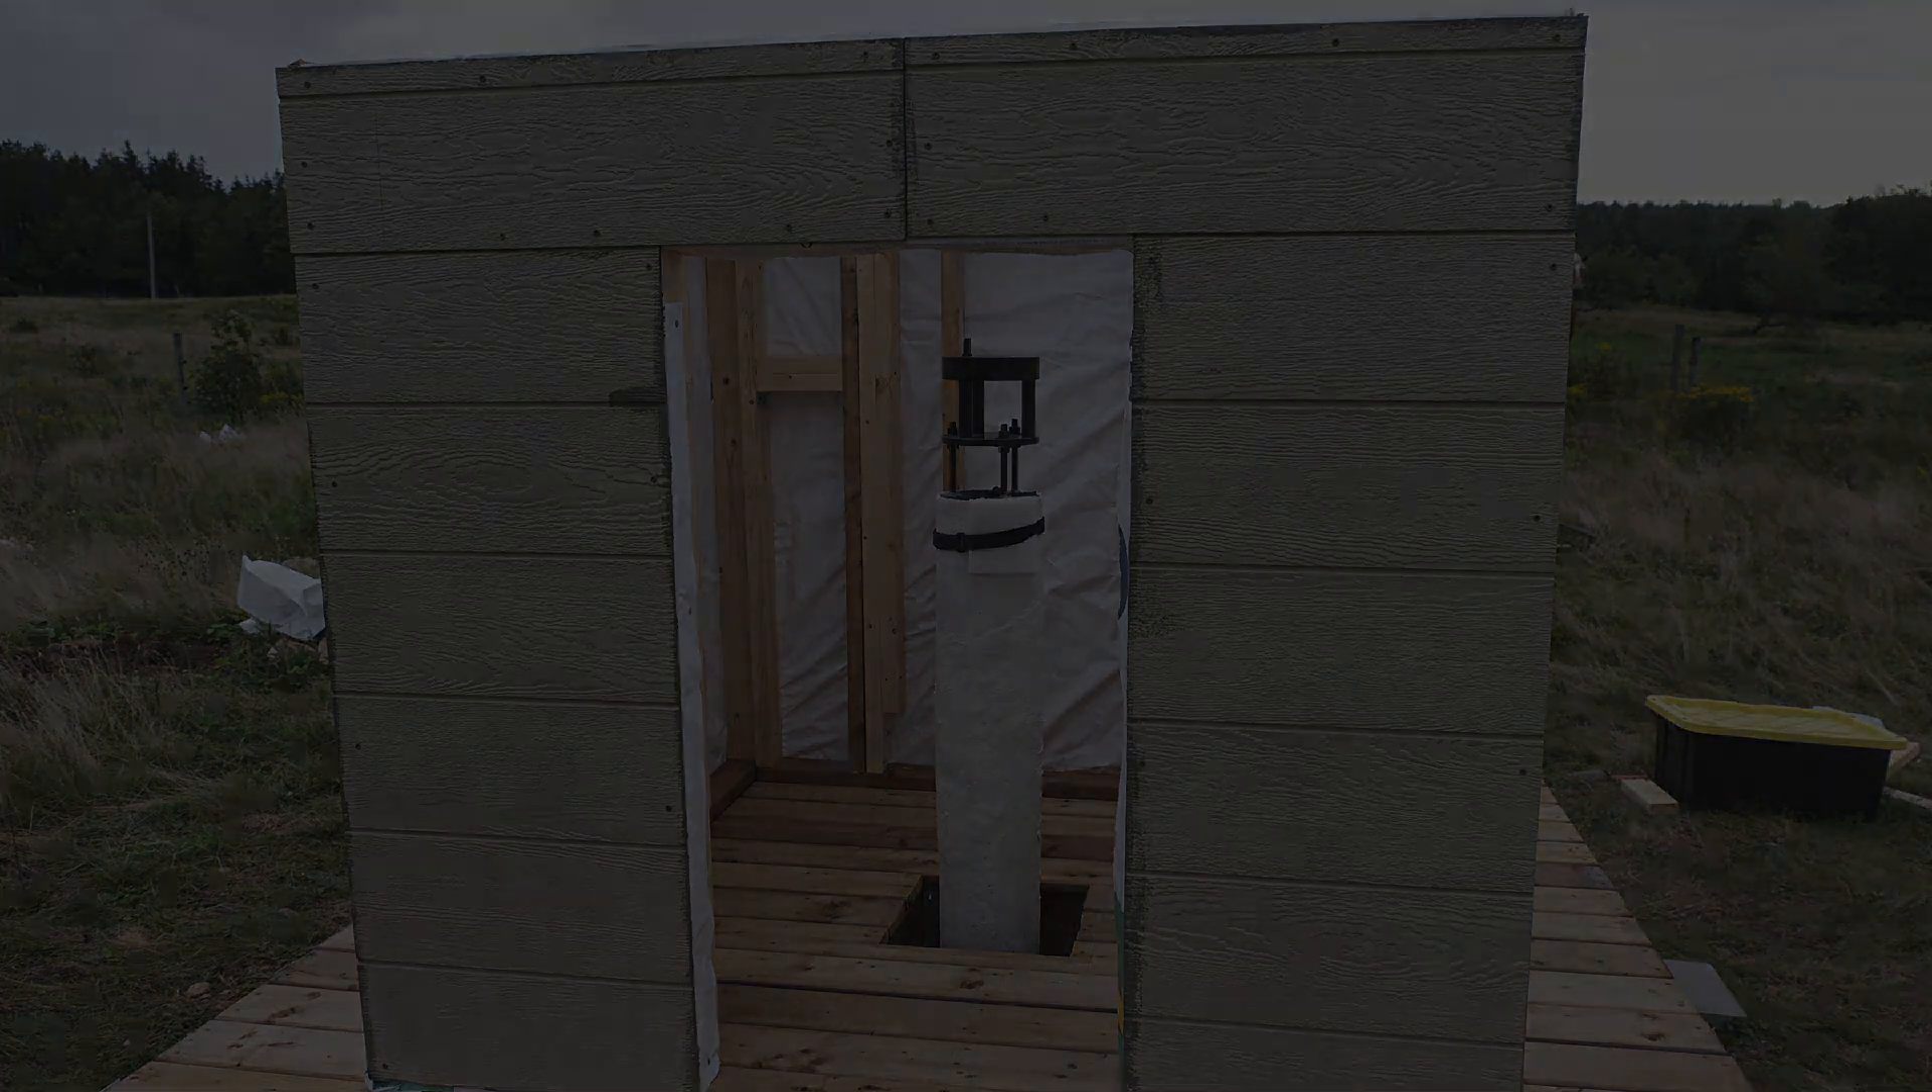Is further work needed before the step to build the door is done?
Yes.